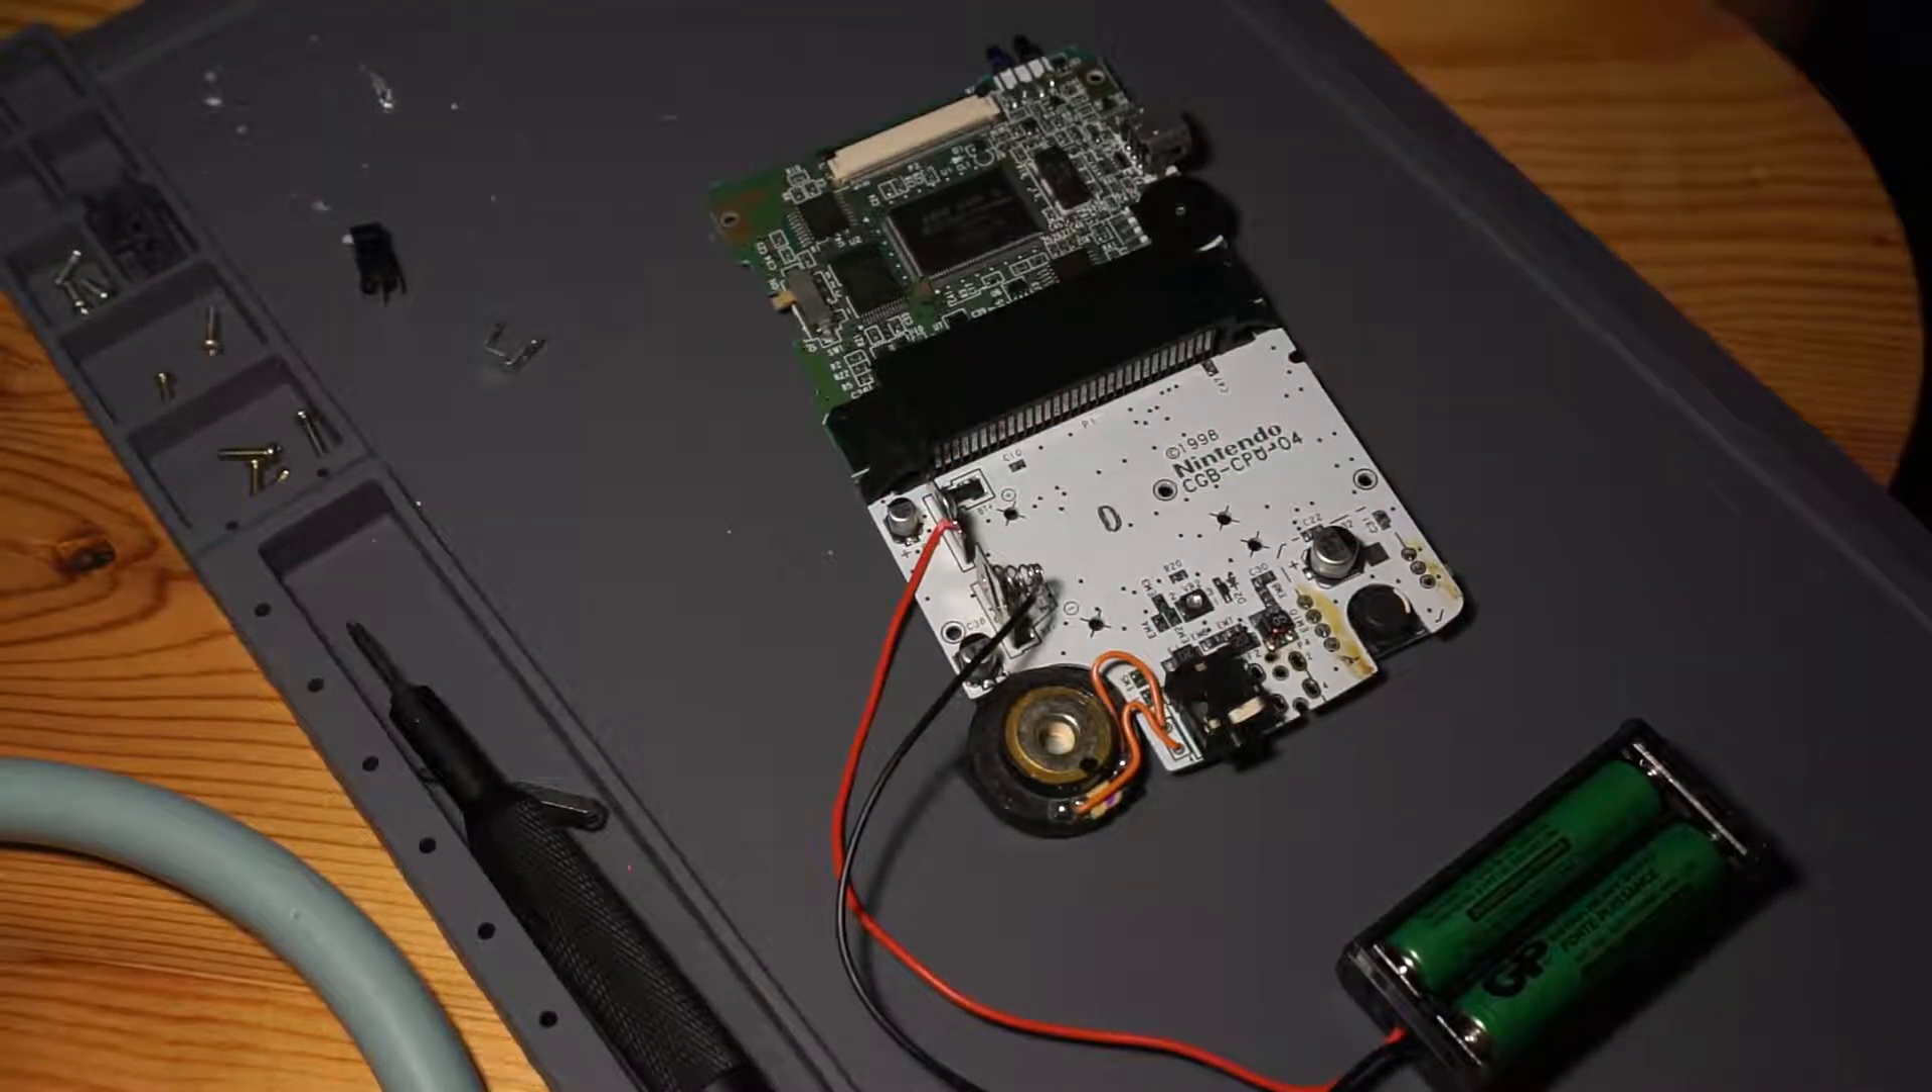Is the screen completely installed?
No.